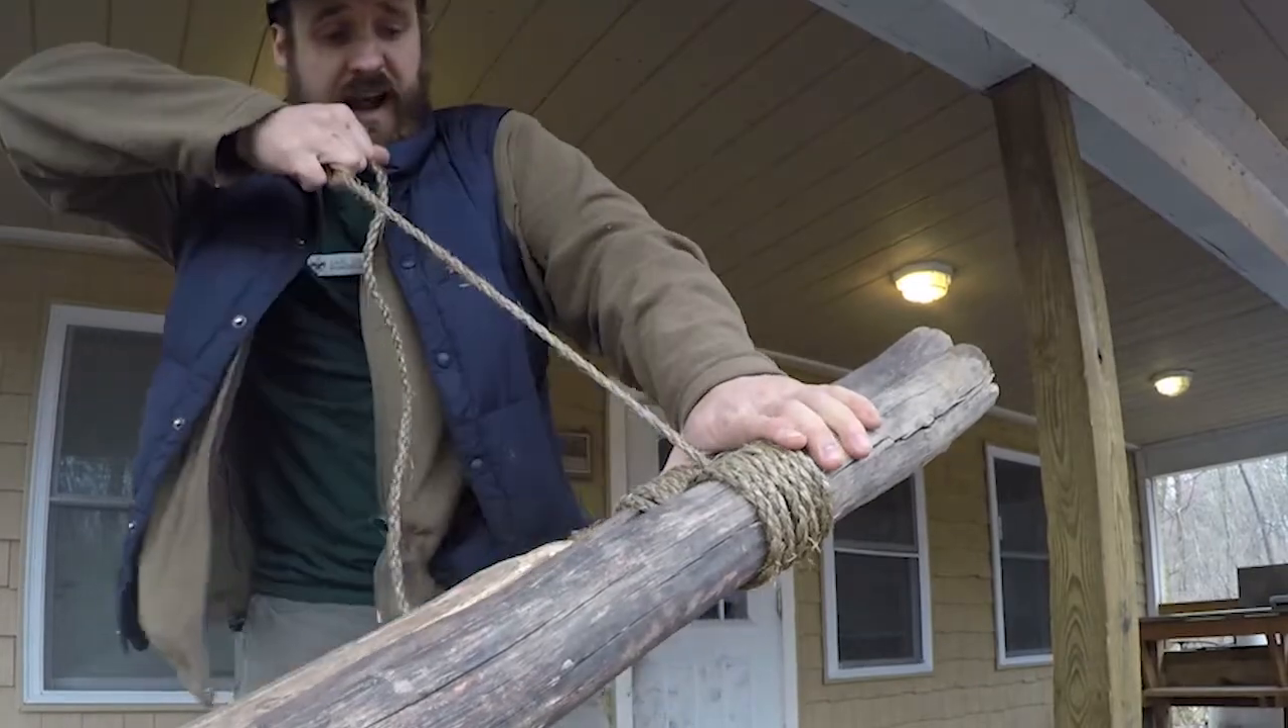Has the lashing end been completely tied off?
No.